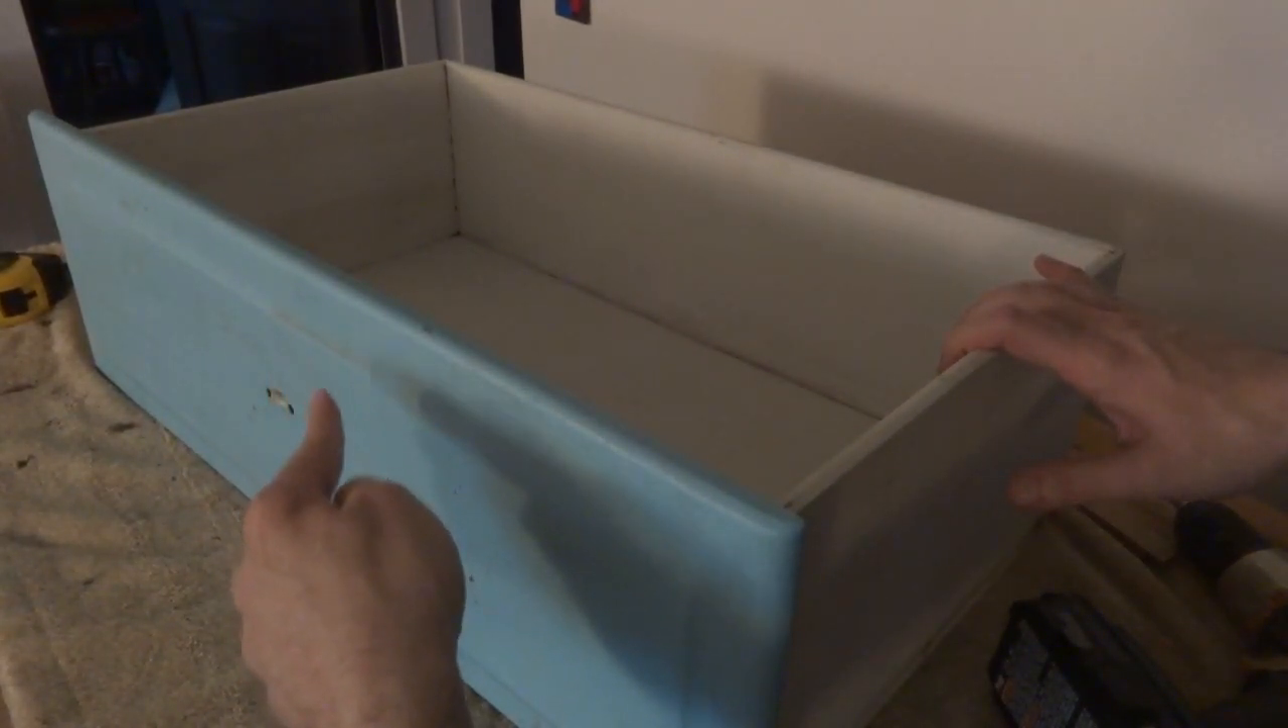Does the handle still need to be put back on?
Yes.